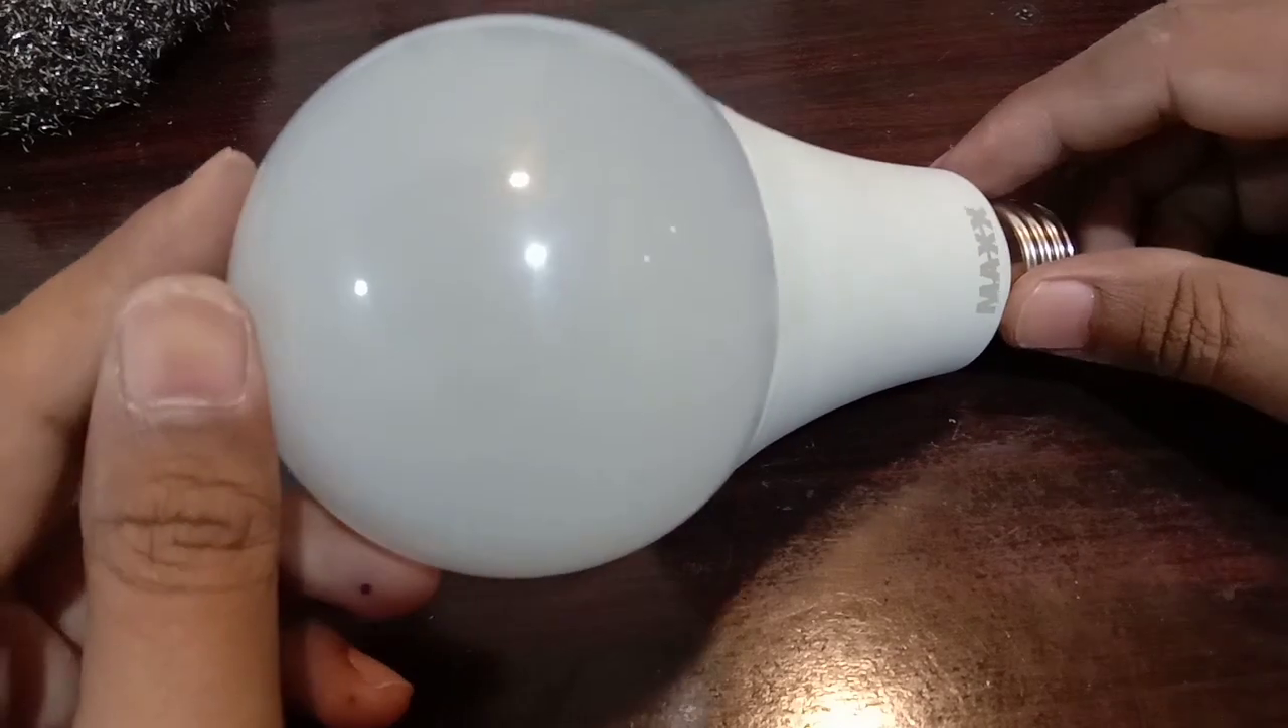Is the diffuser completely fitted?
Yes.